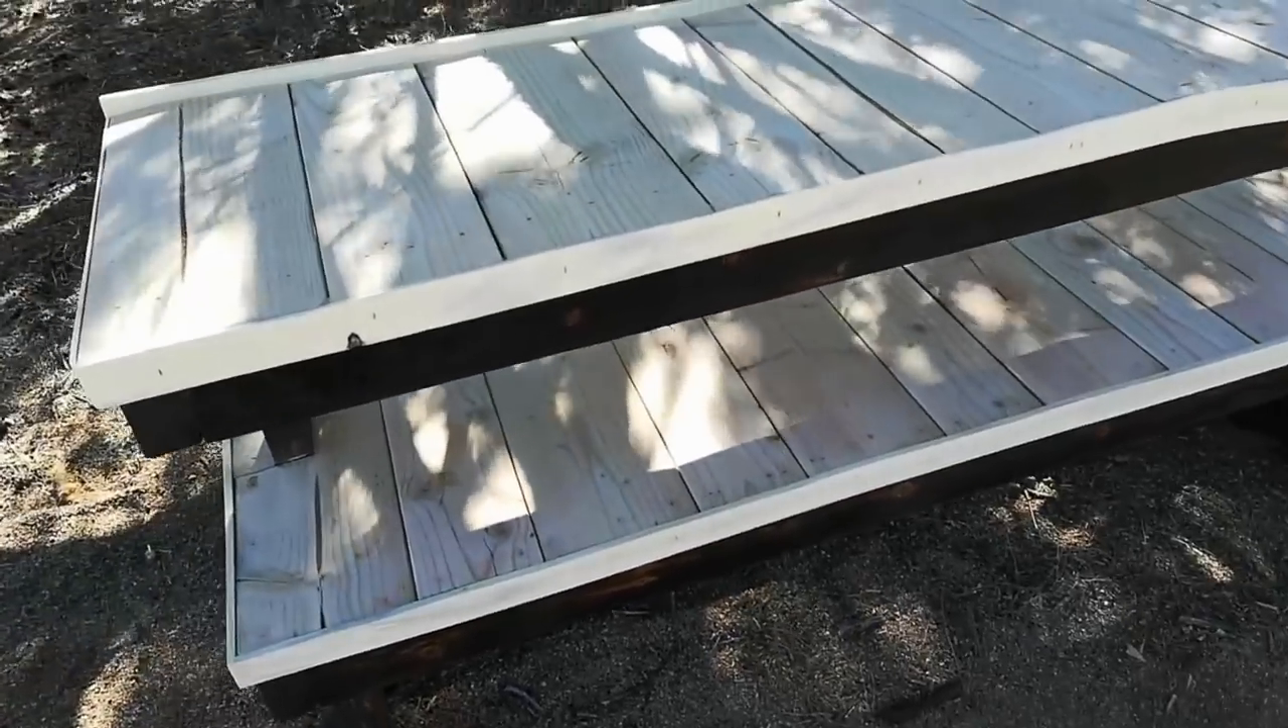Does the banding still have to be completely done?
No.